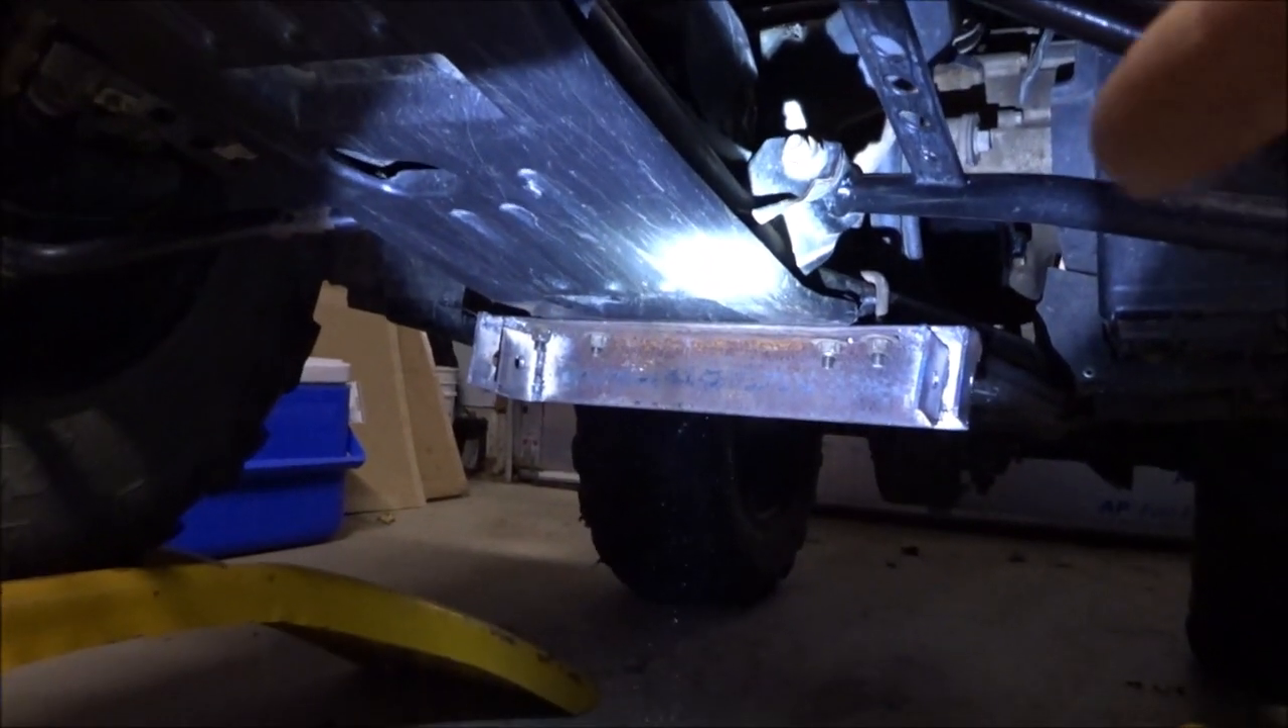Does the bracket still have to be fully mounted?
No.